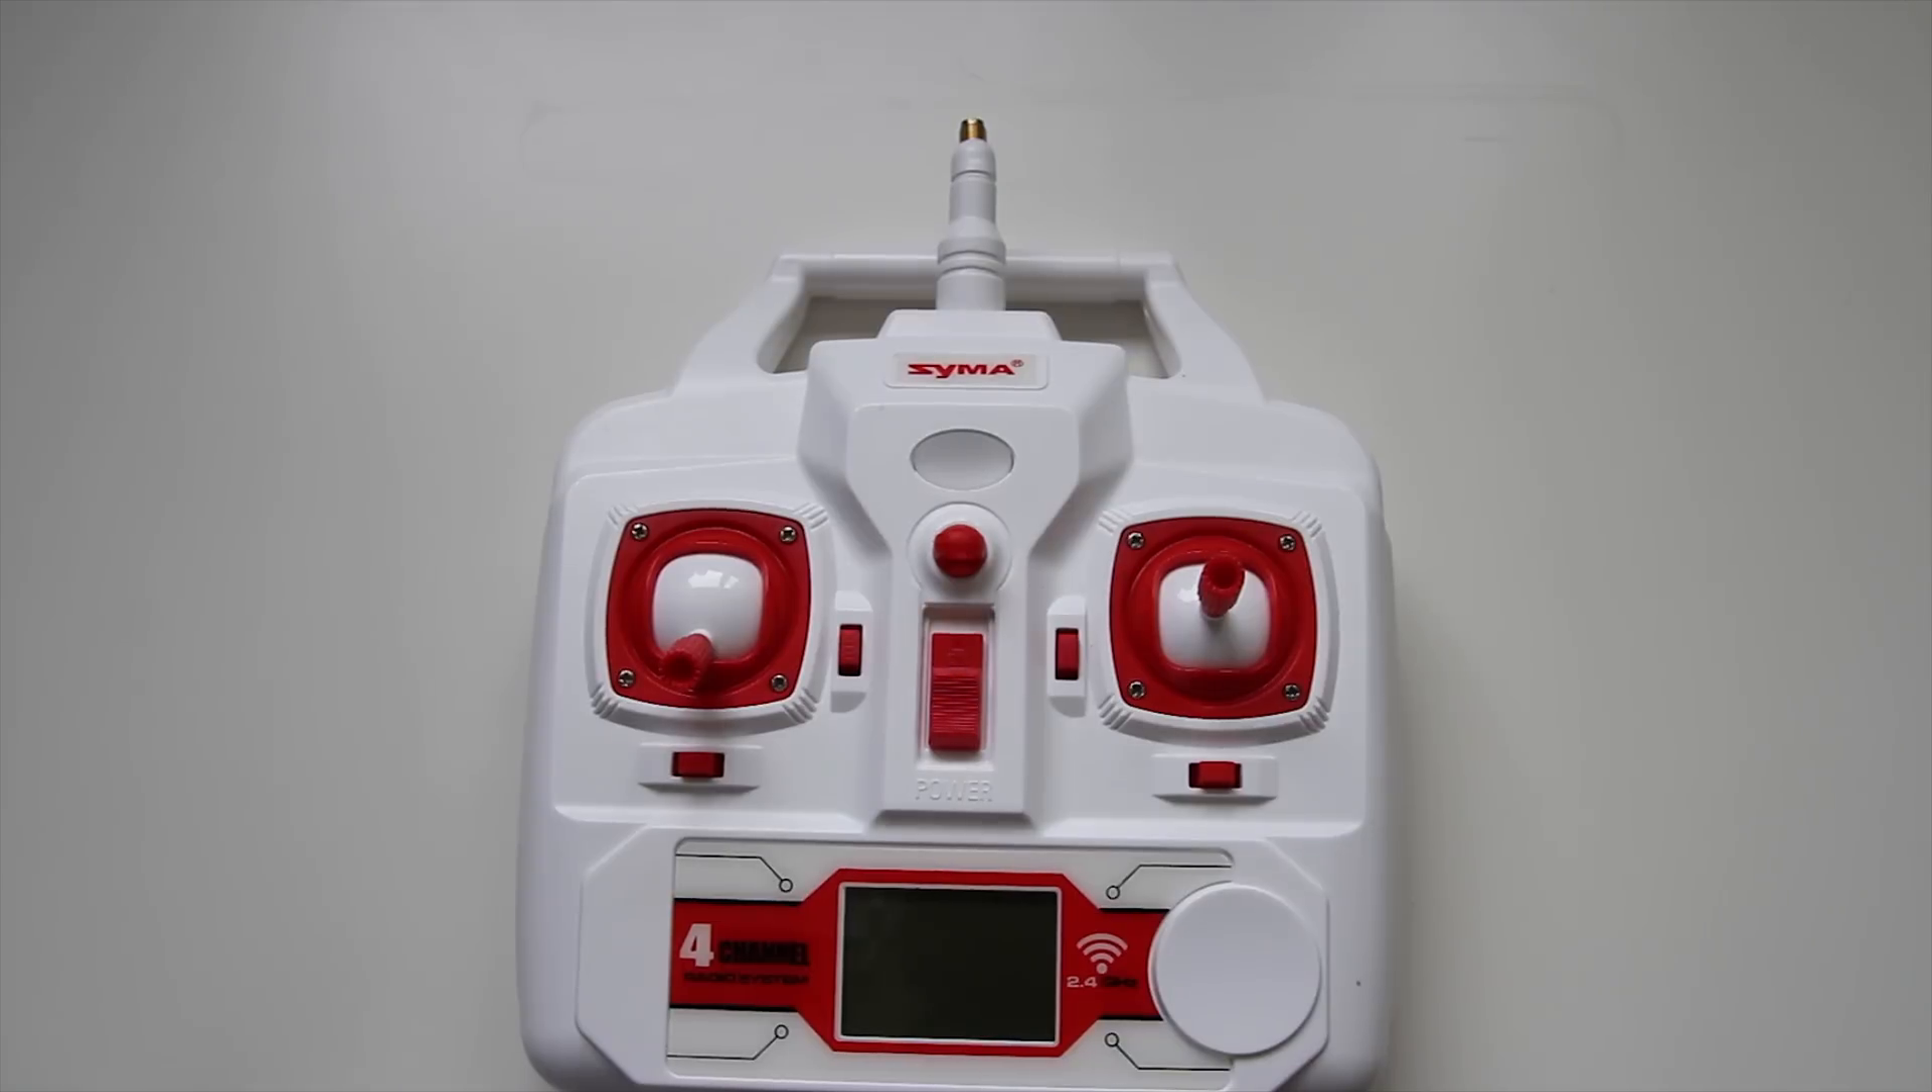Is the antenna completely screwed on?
No.